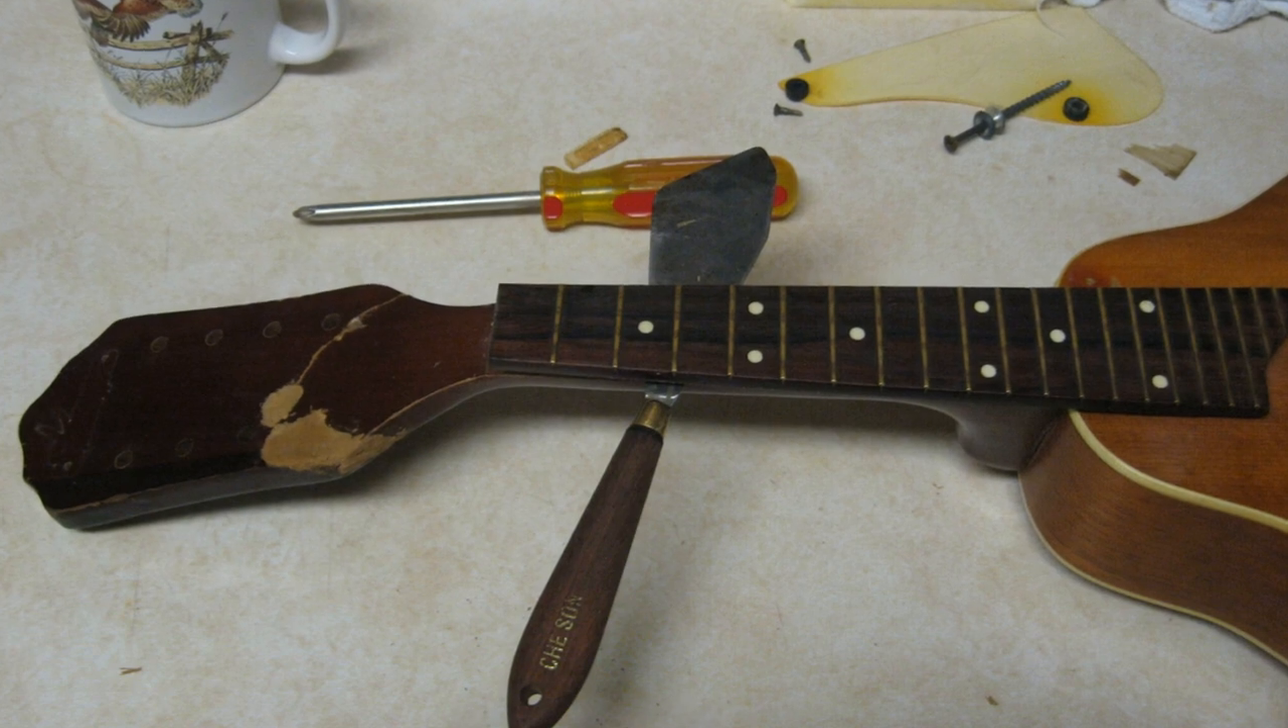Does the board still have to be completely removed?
Yes.